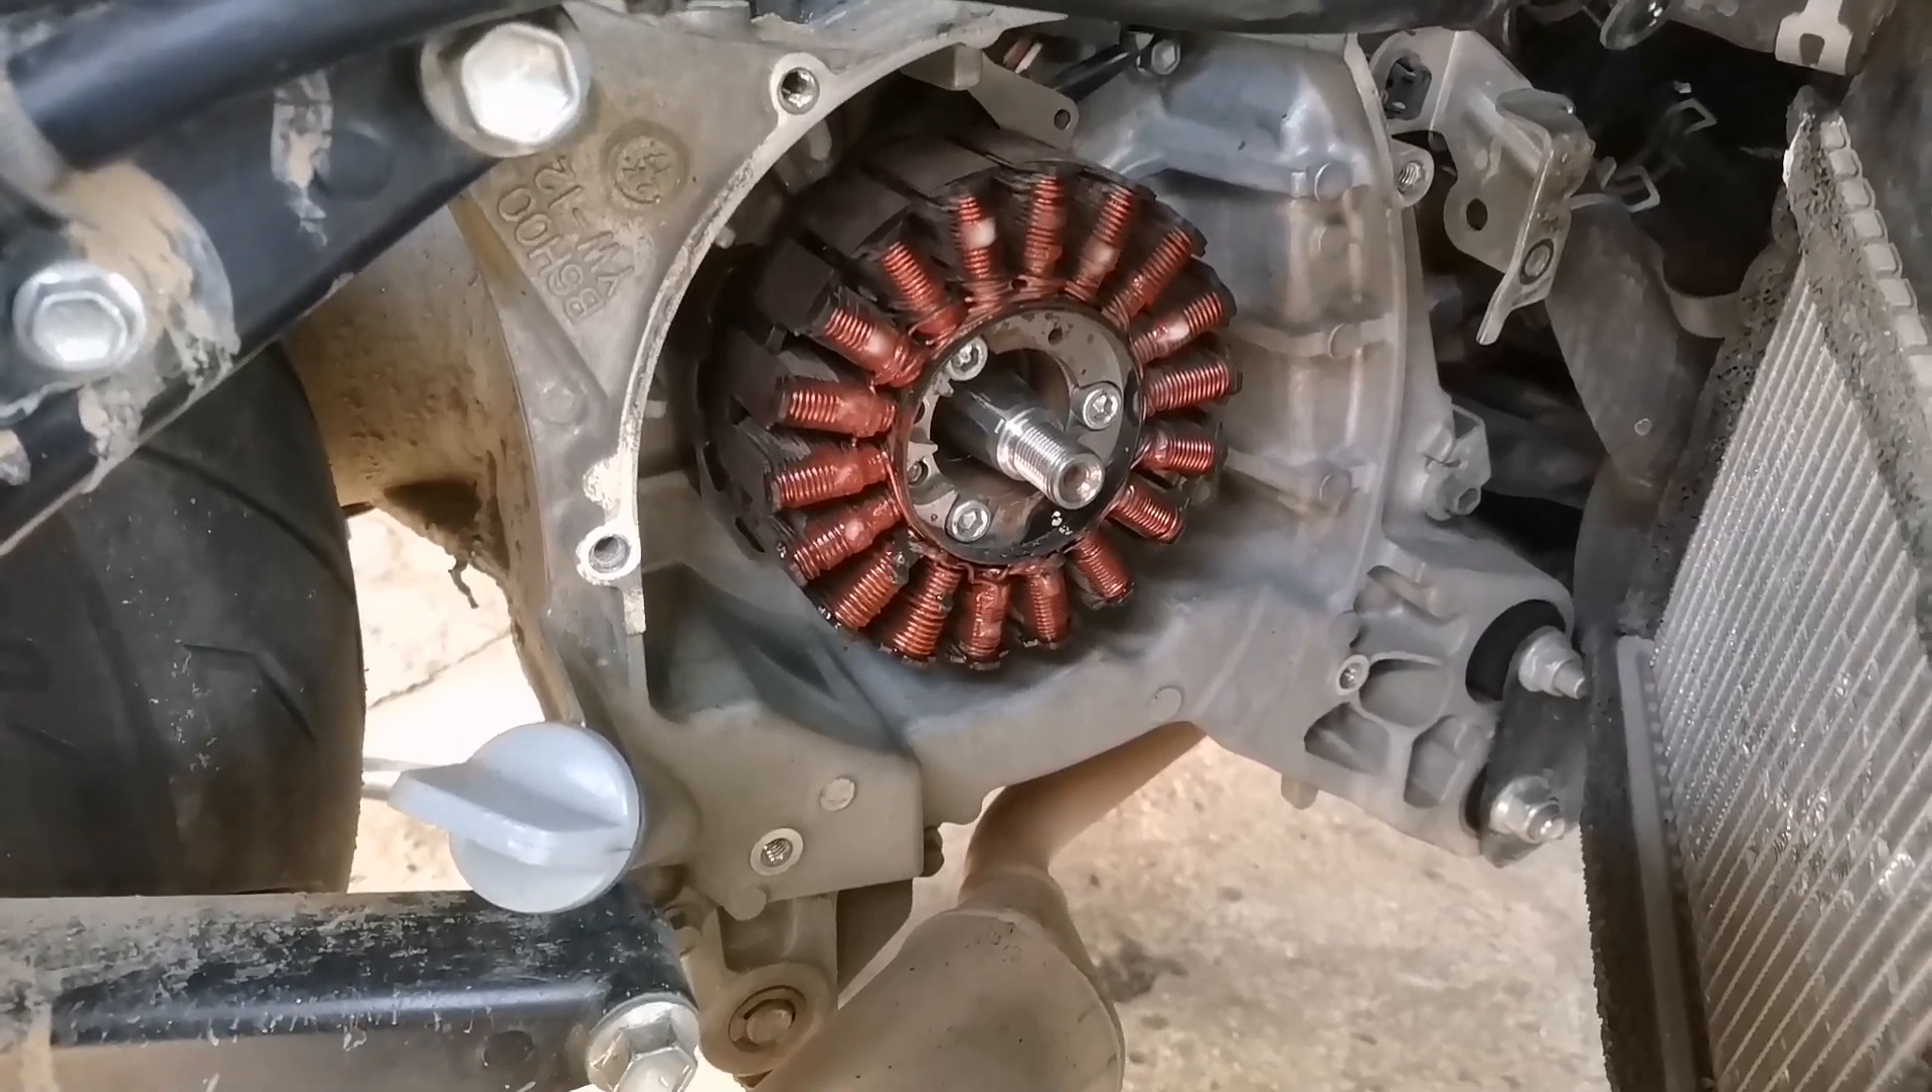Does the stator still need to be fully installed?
No.